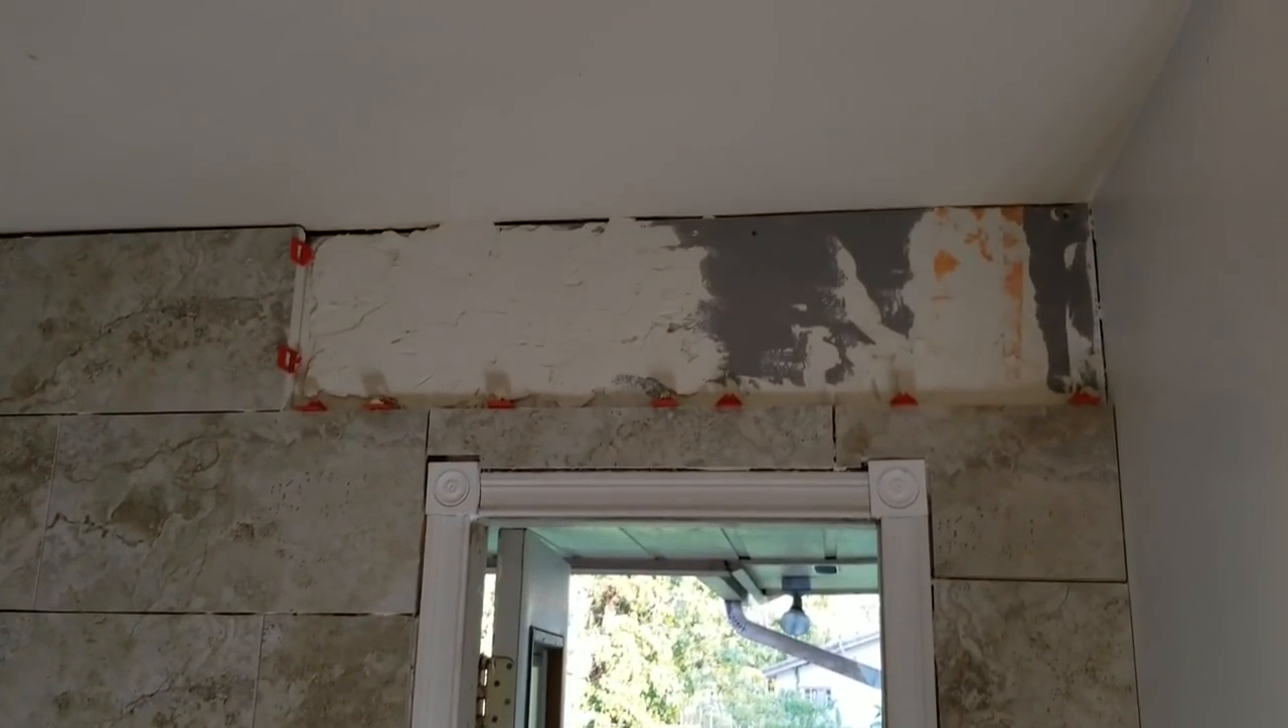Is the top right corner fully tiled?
No.